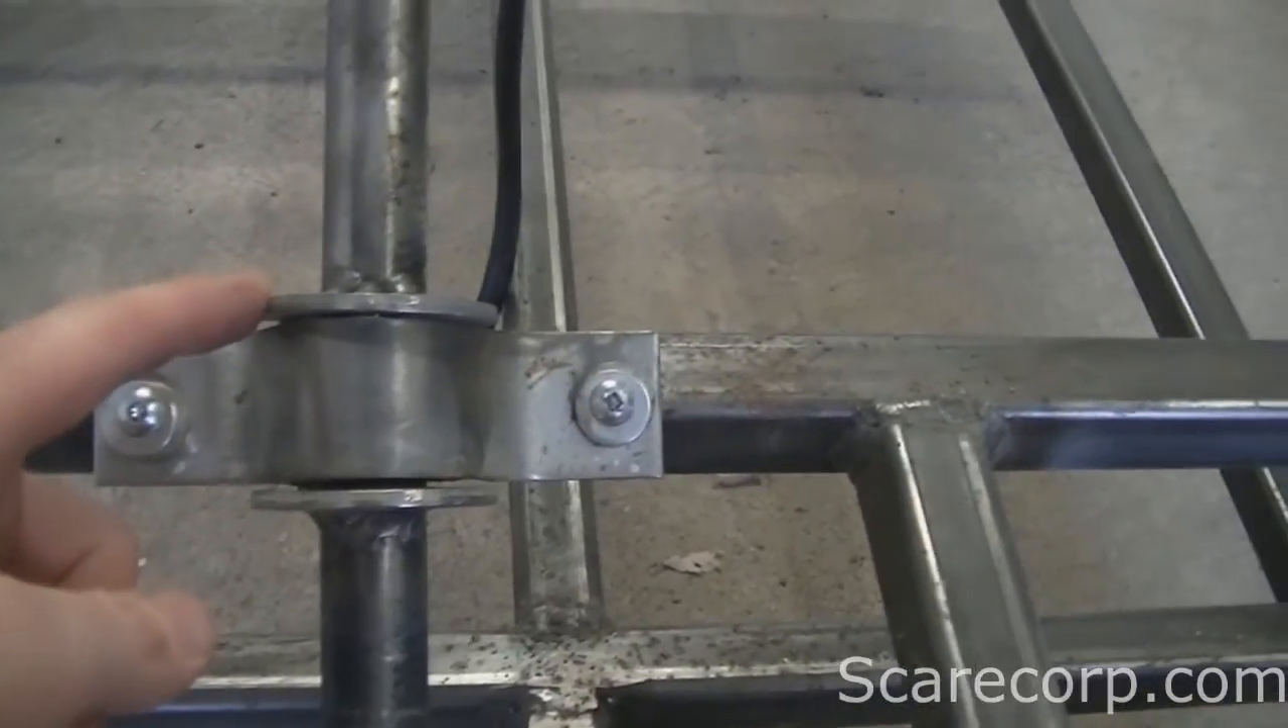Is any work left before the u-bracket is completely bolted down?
No.